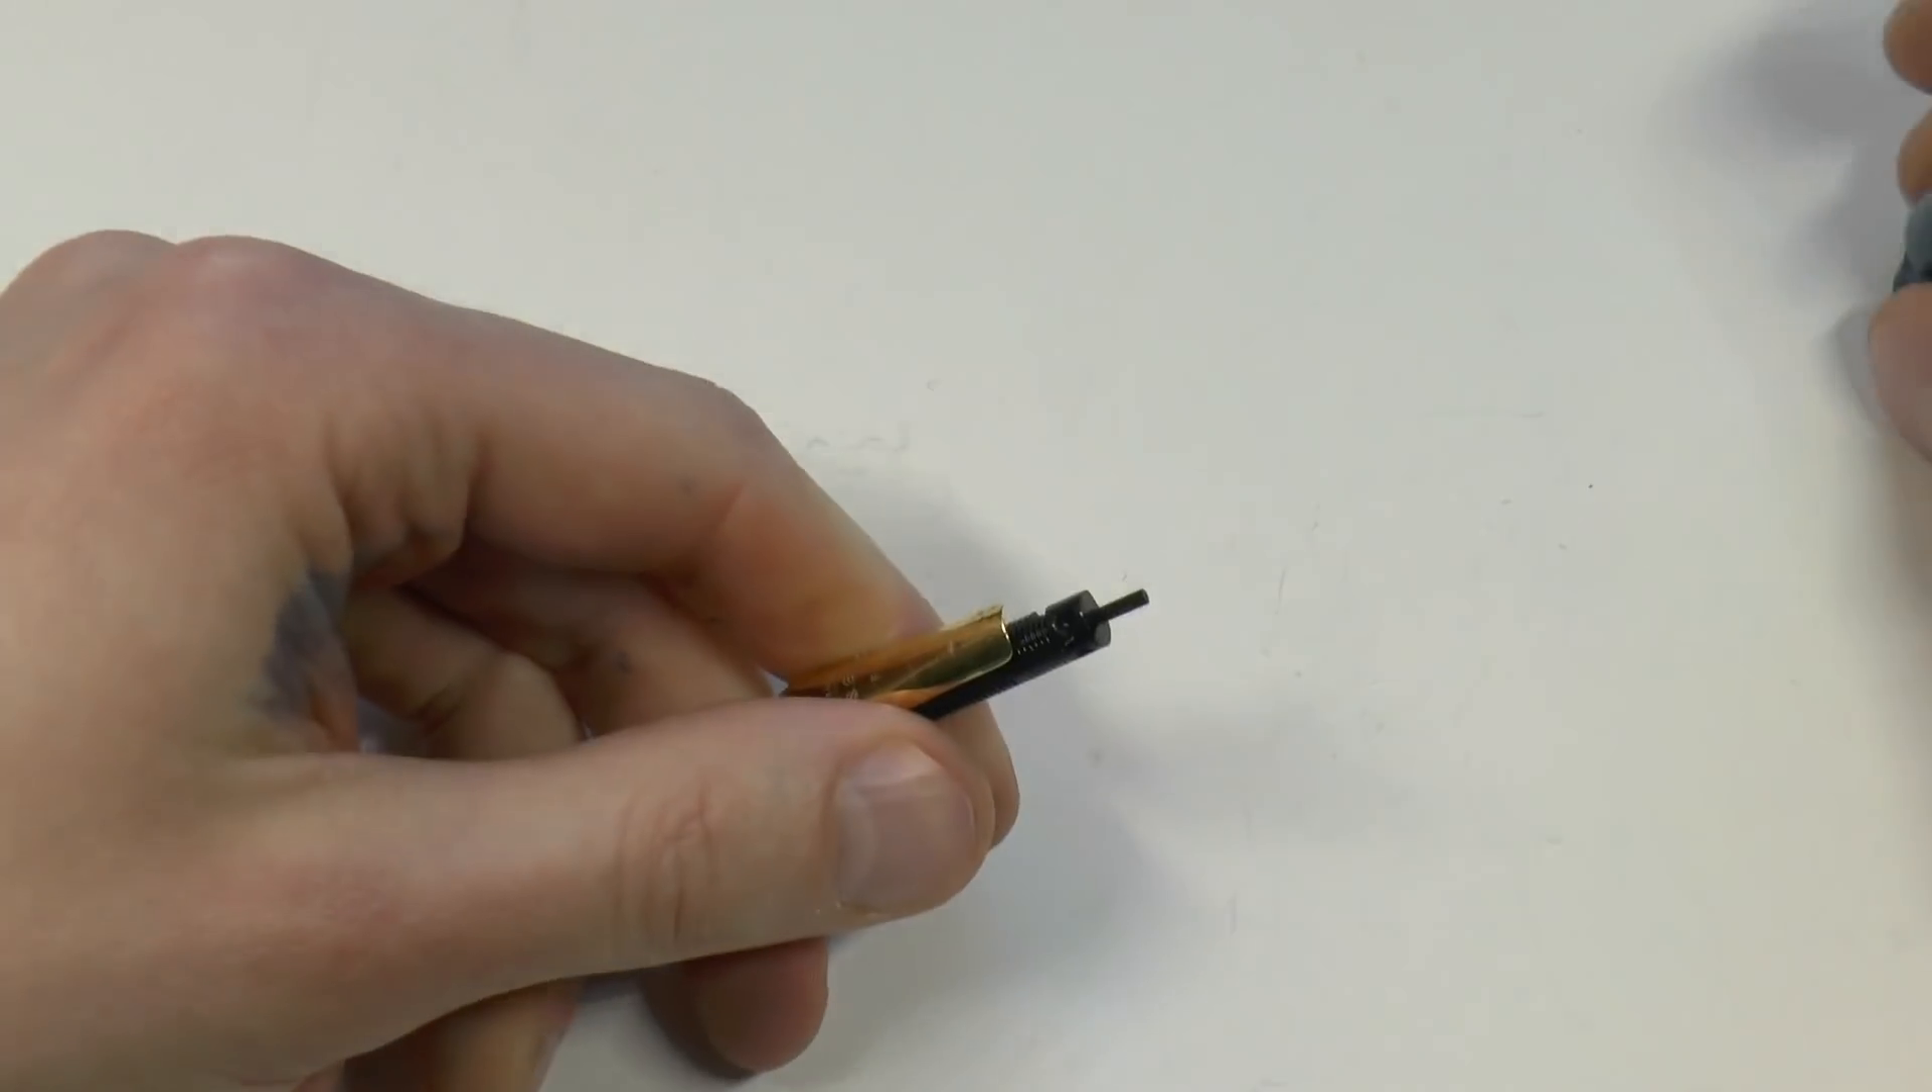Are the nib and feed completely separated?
No.